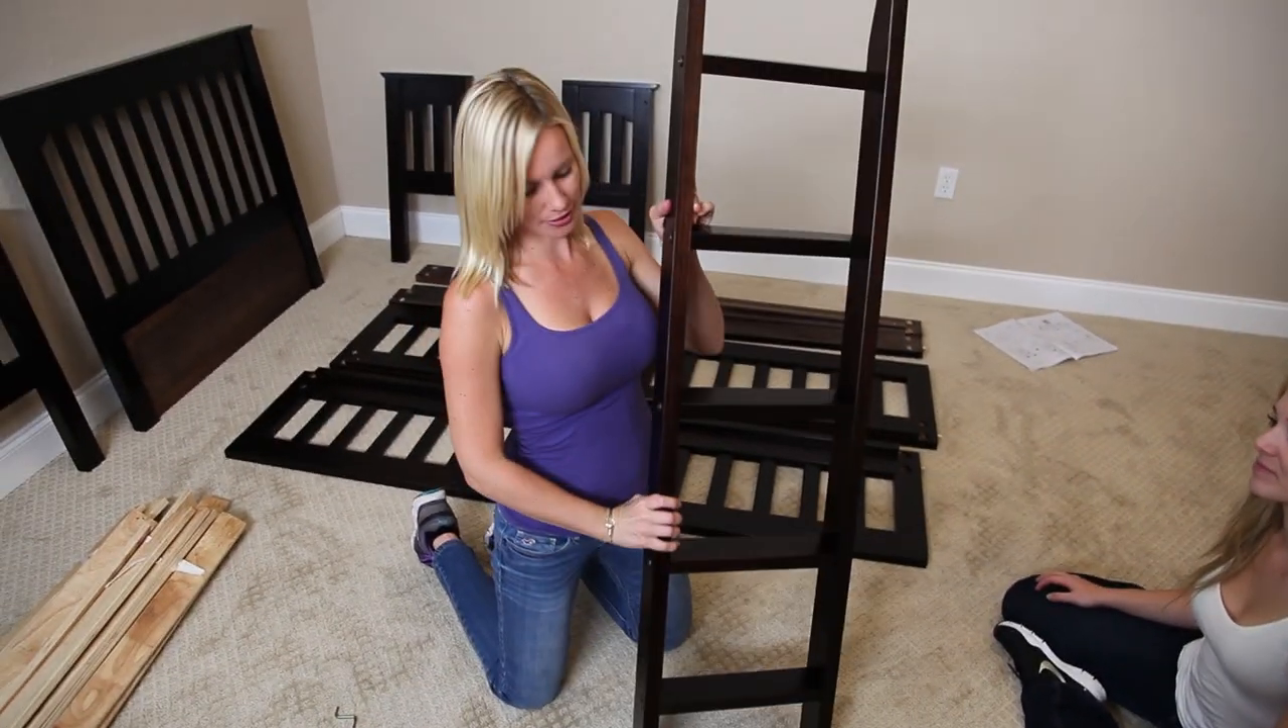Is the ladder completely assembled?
Yes.